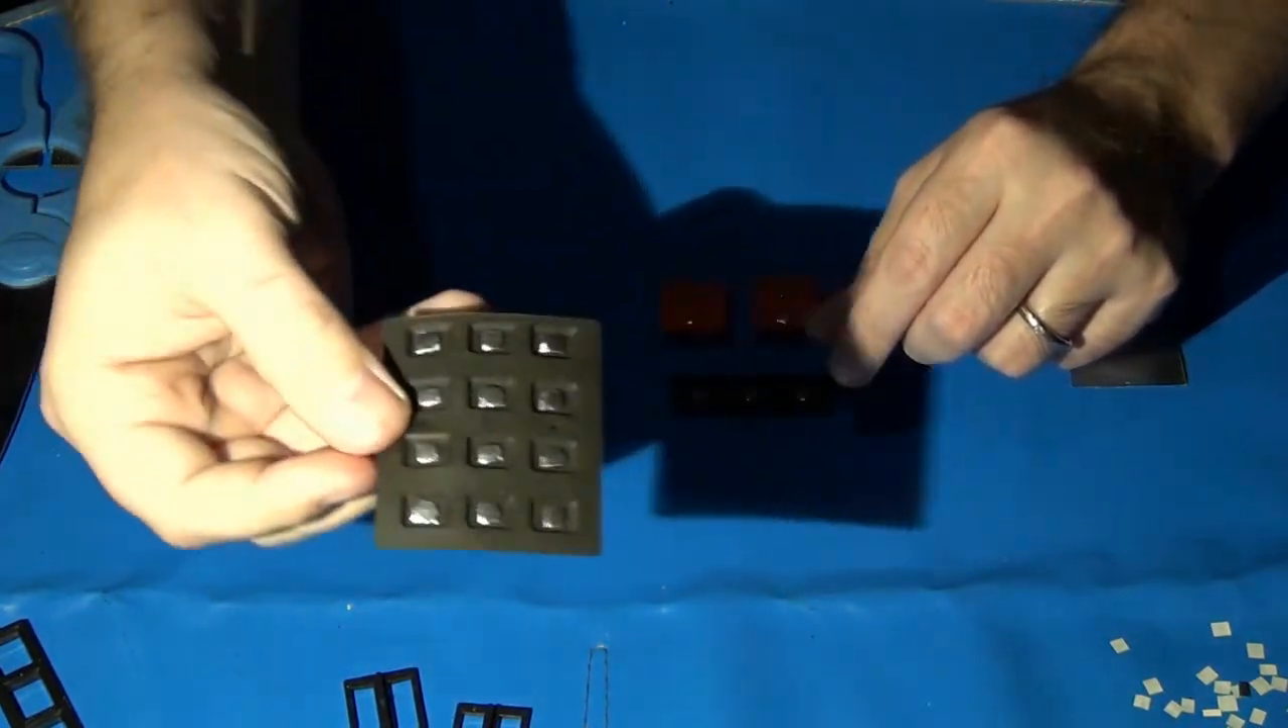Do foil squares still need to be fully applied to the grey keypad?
No.